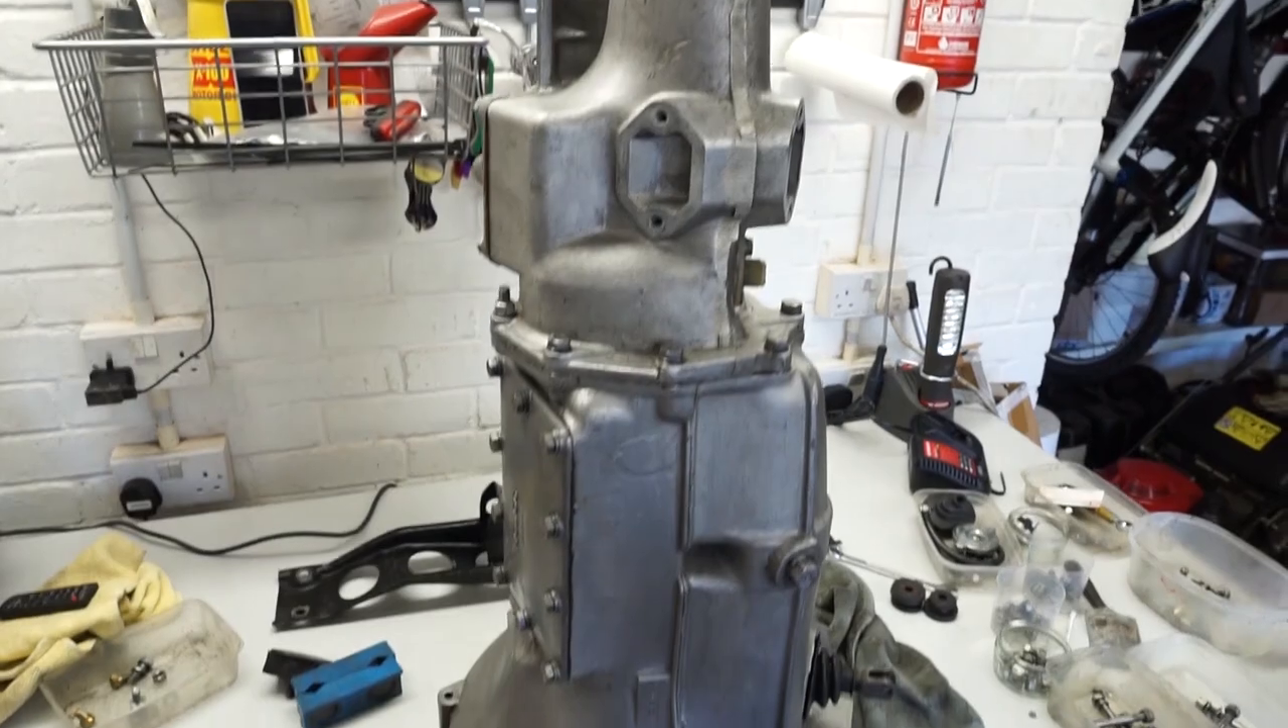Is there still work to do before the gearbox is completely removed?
No.